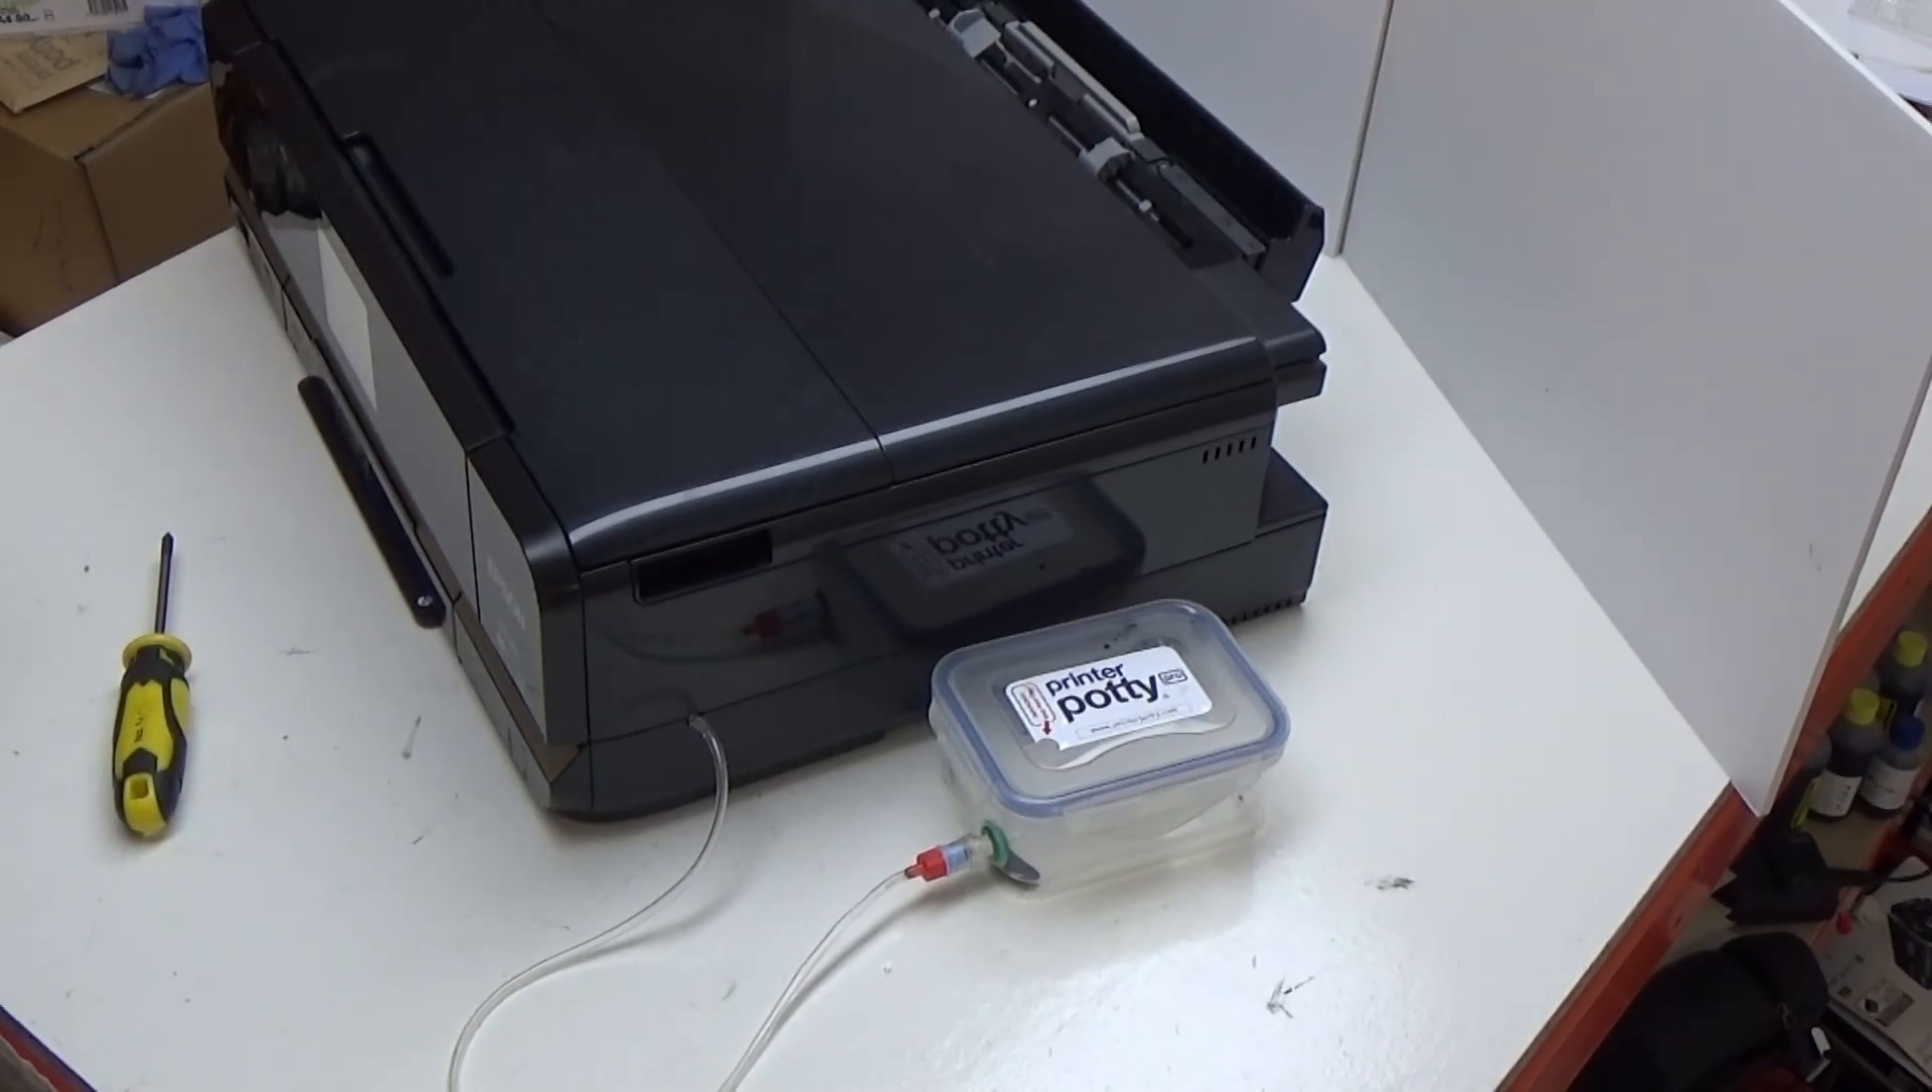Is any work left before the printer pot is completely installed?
No.